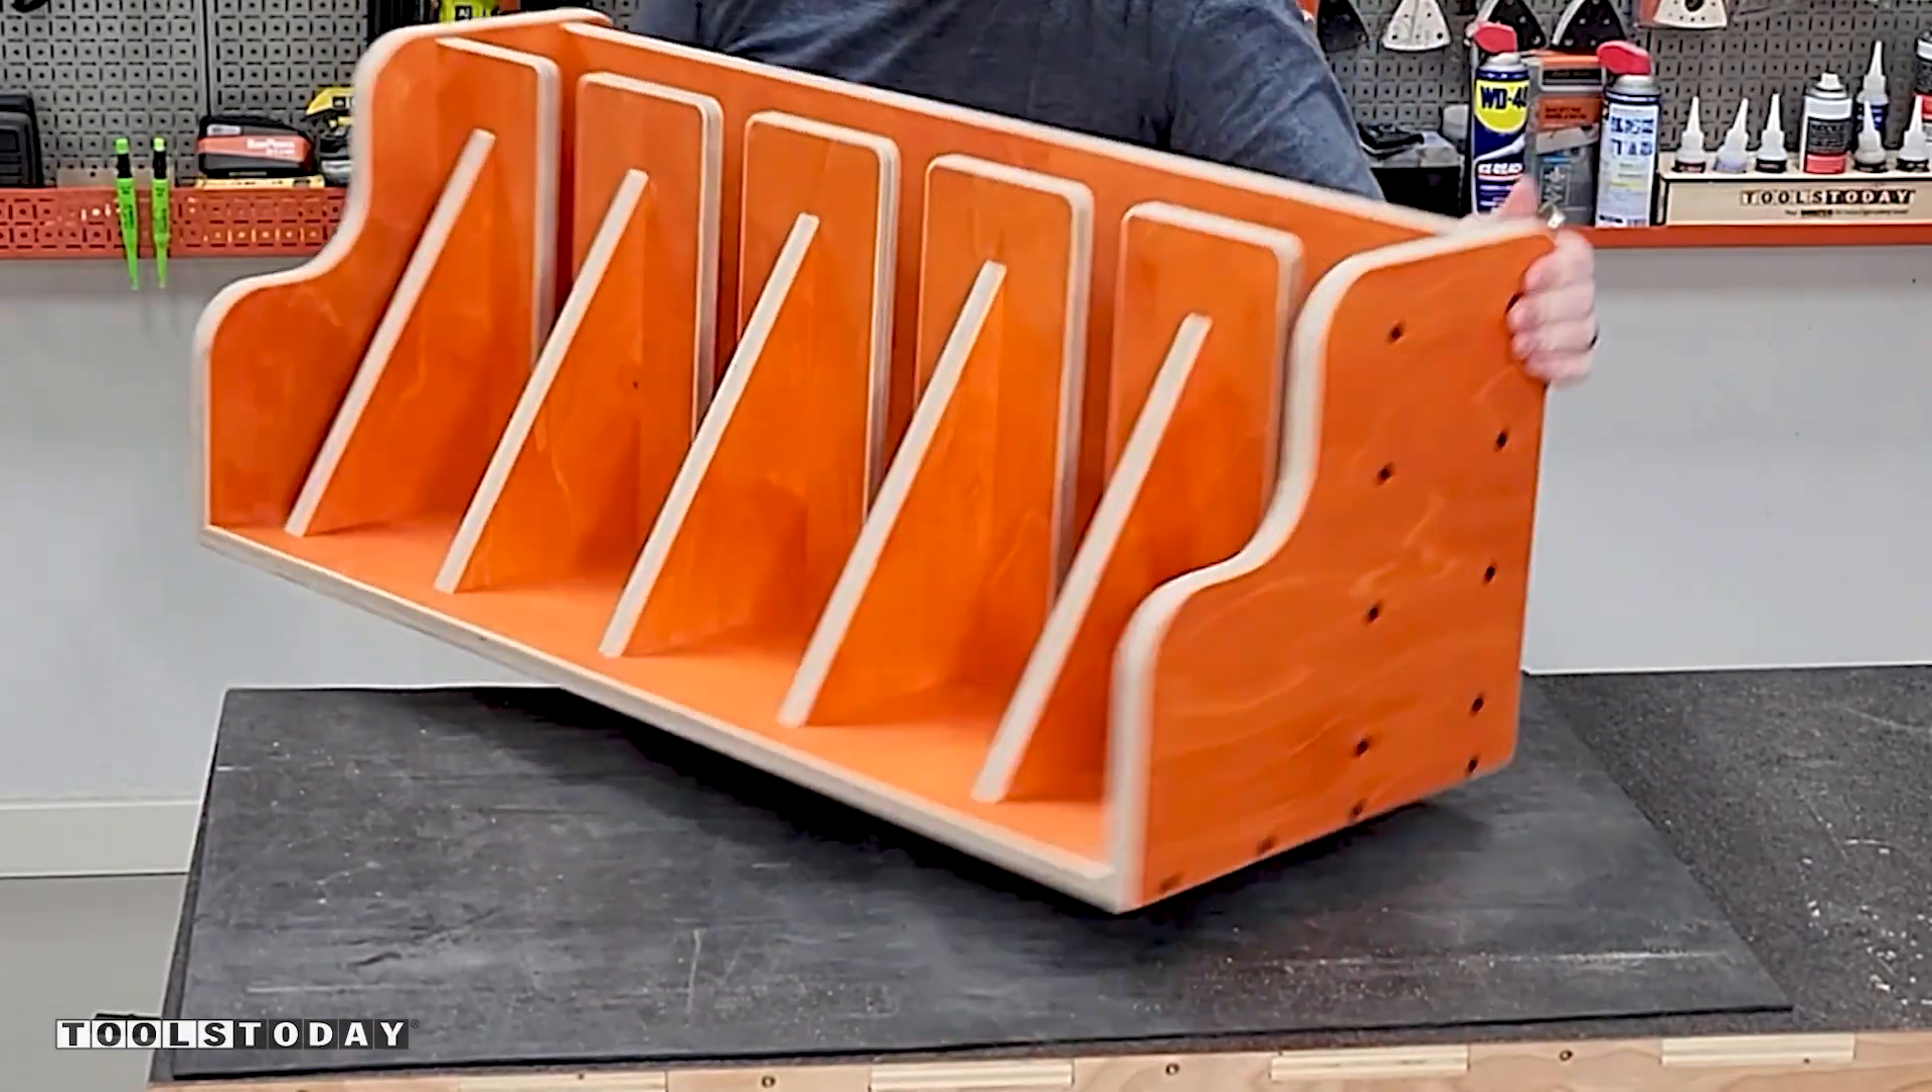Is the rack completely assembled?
Yes.